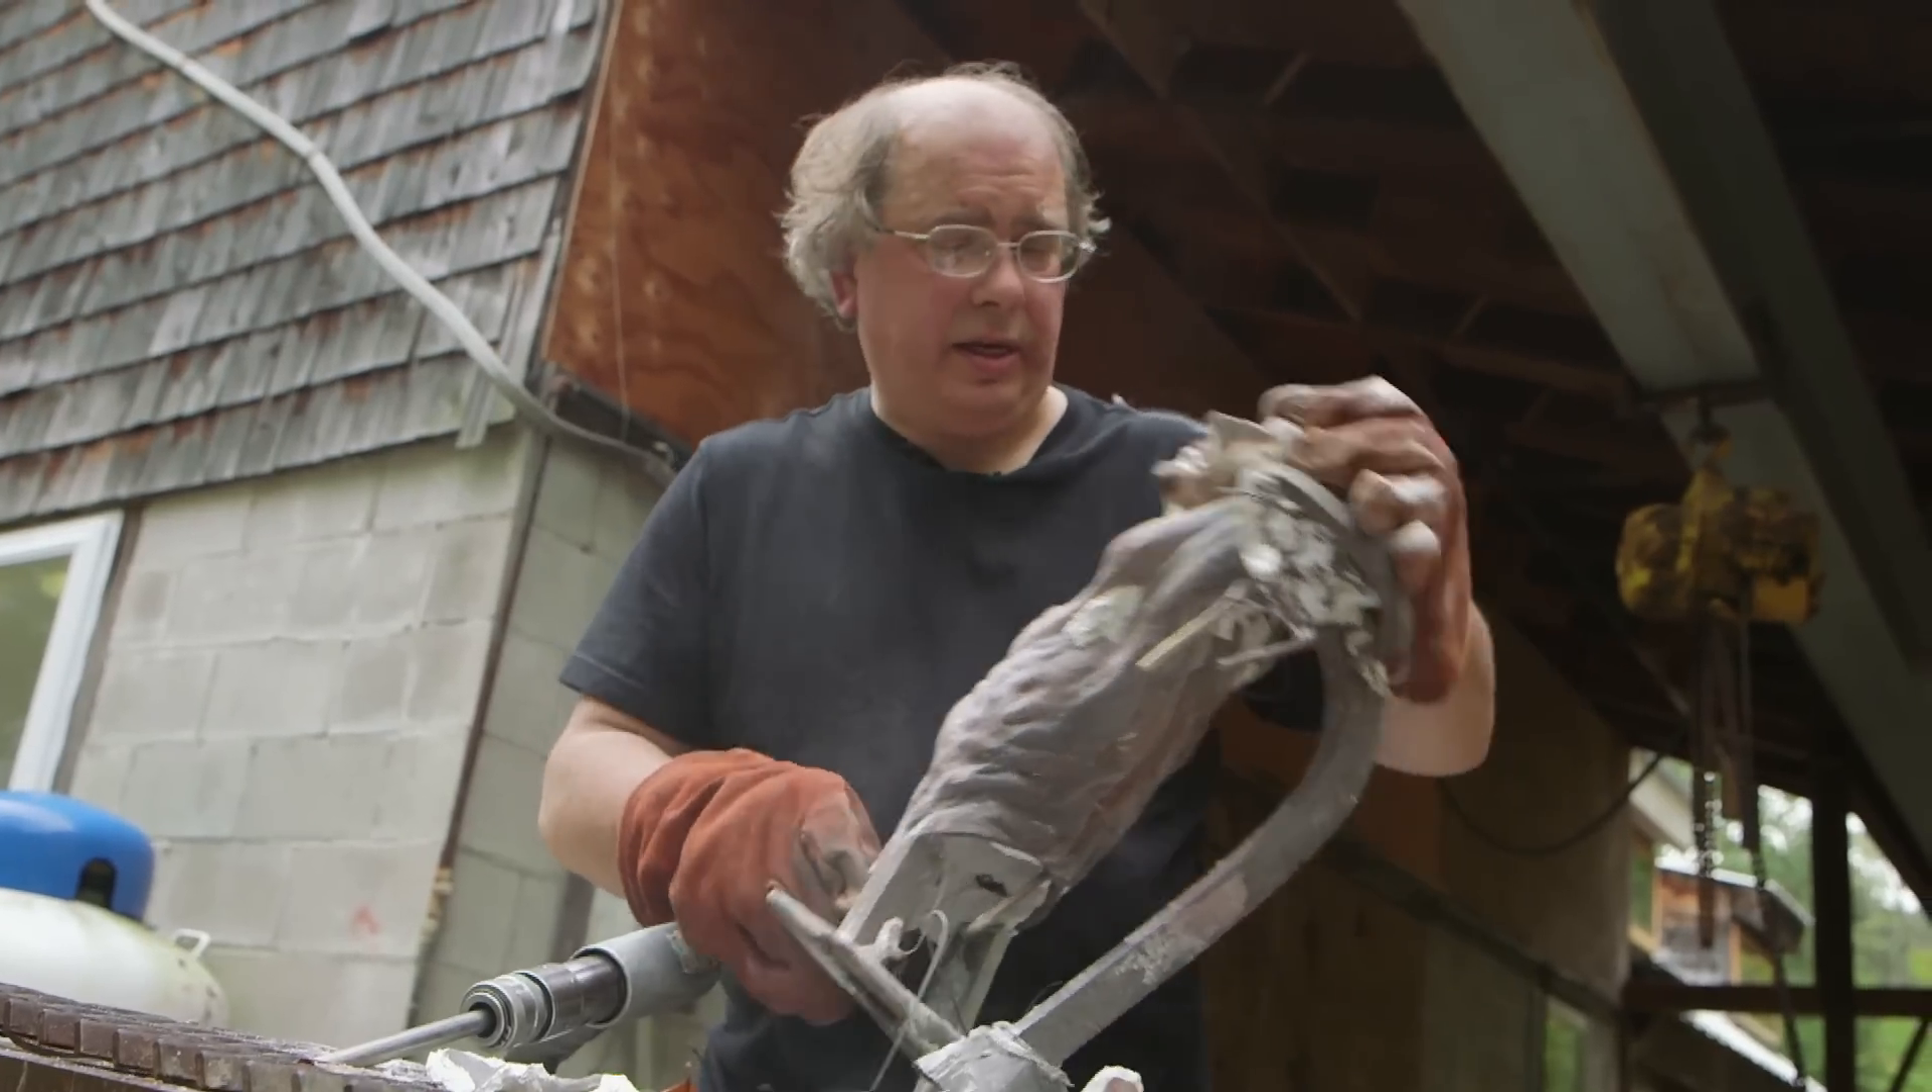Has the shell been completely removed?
No.